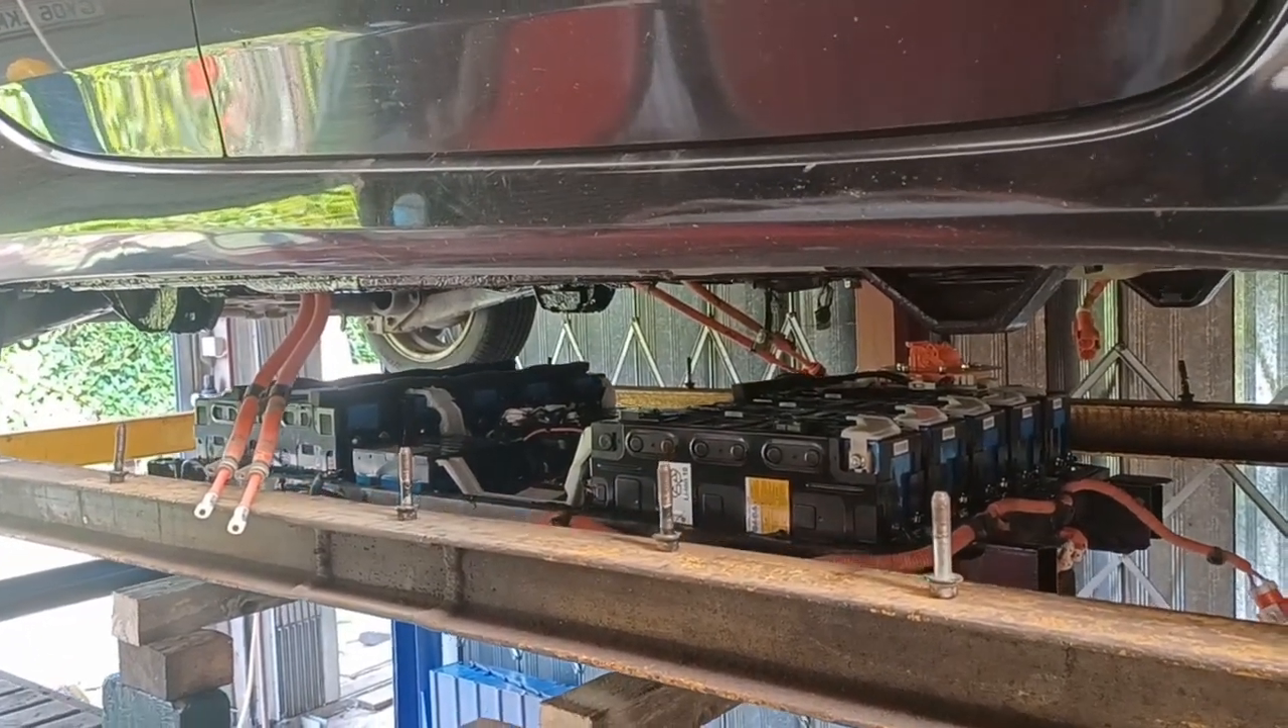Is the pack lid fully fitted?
No.